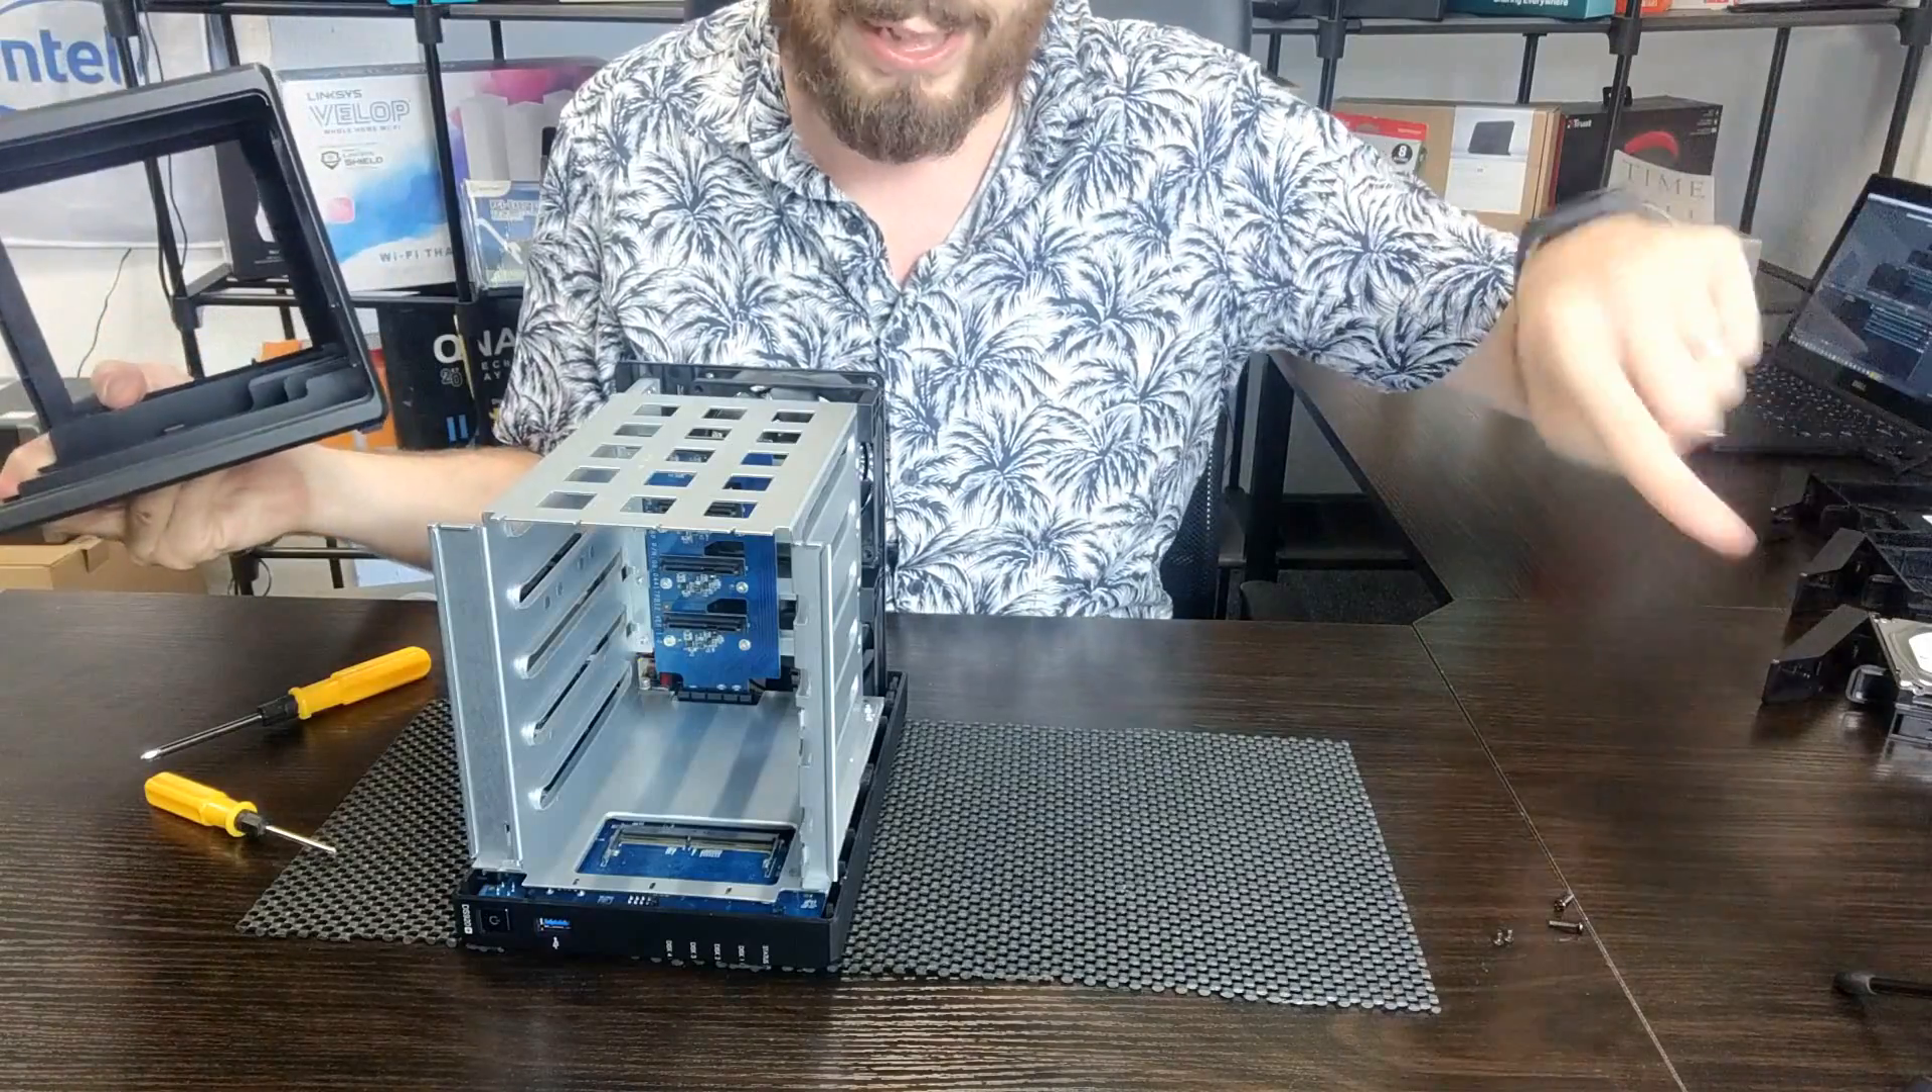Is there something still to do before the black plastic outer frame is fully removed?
No.